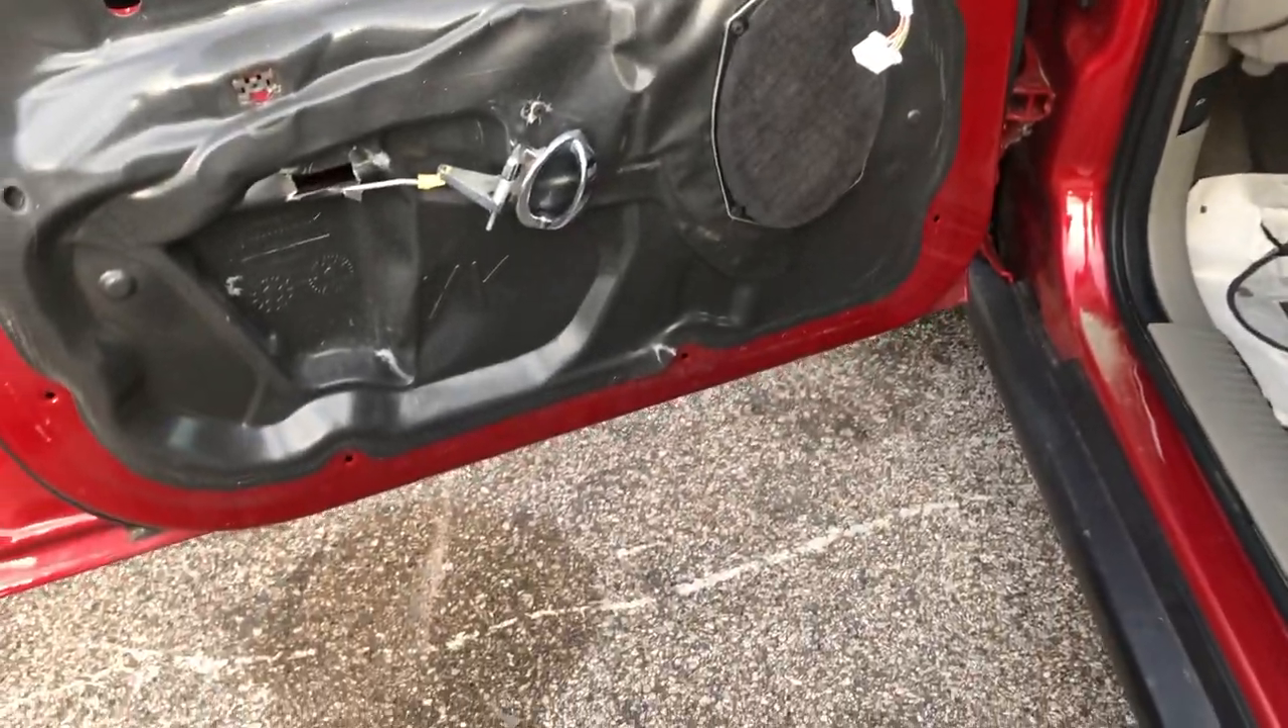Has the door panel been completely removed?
Yes.